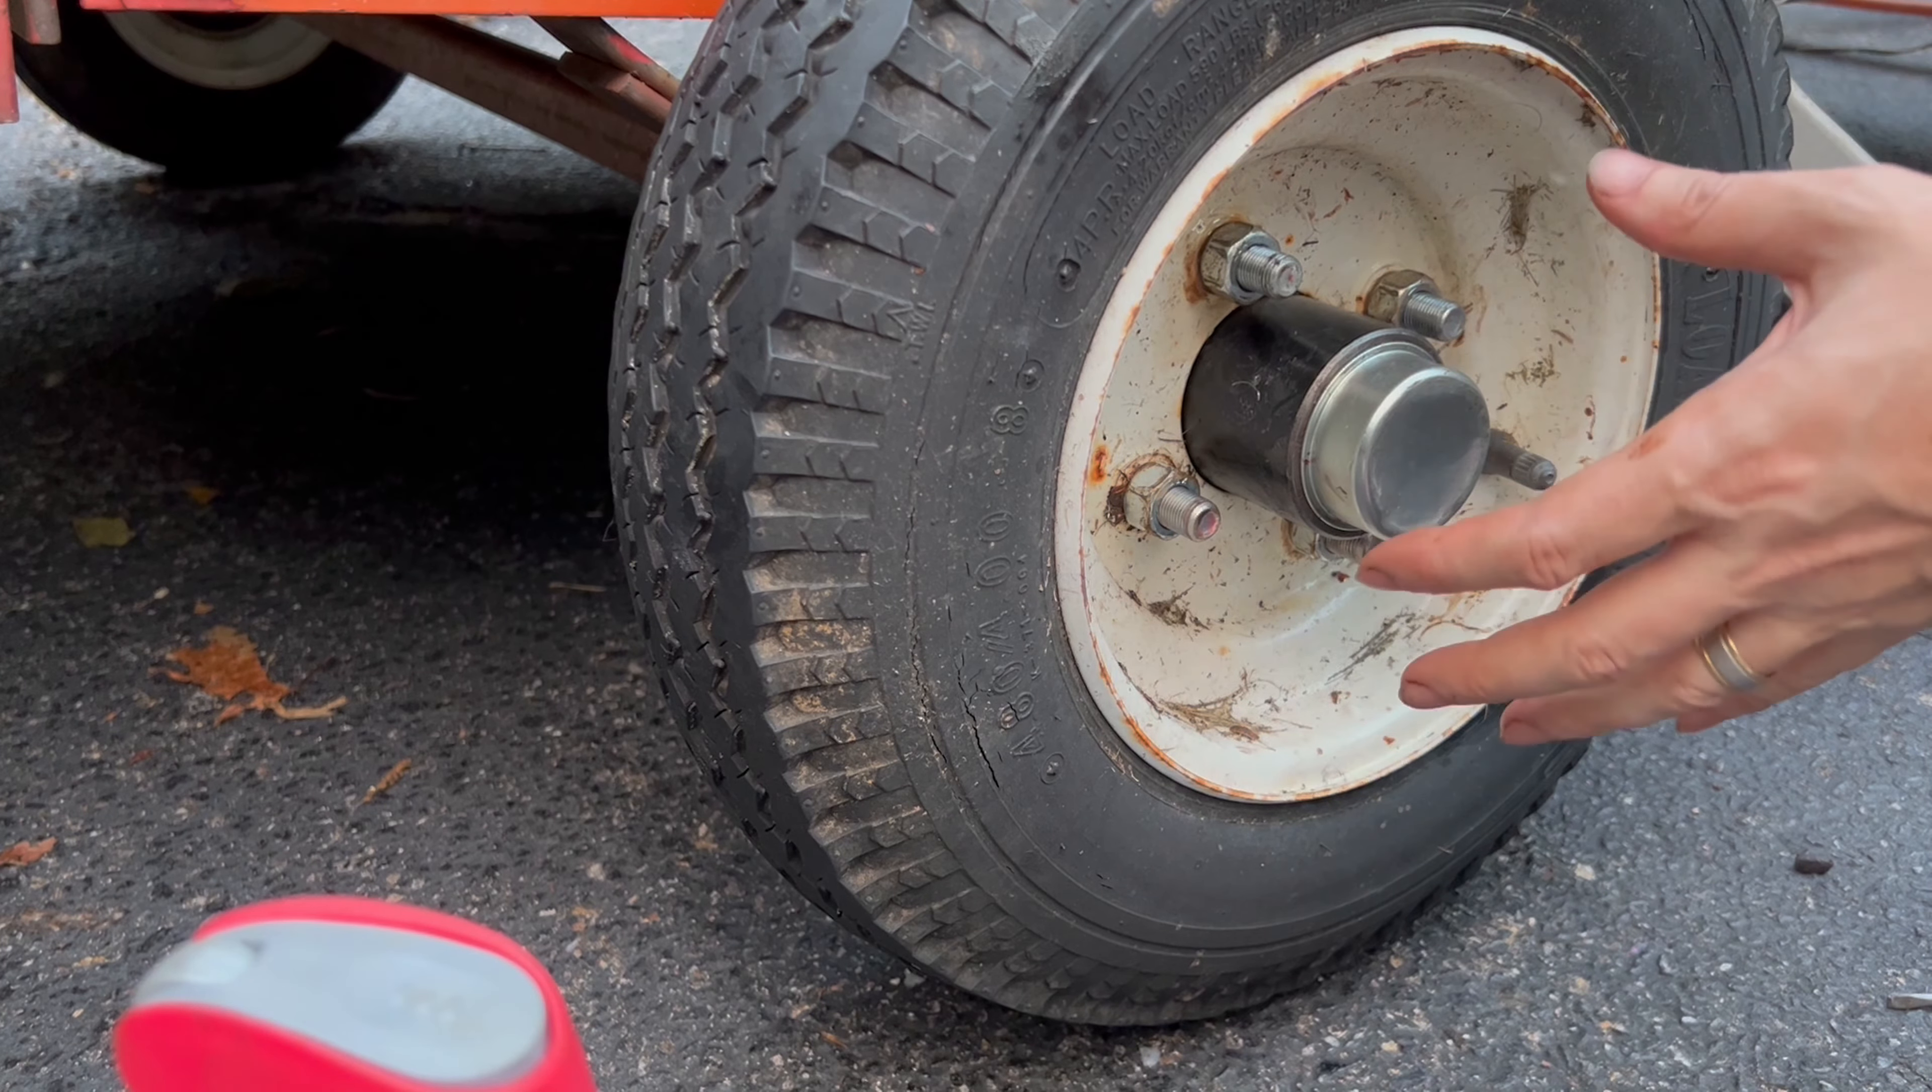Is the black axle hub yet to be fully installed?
No.